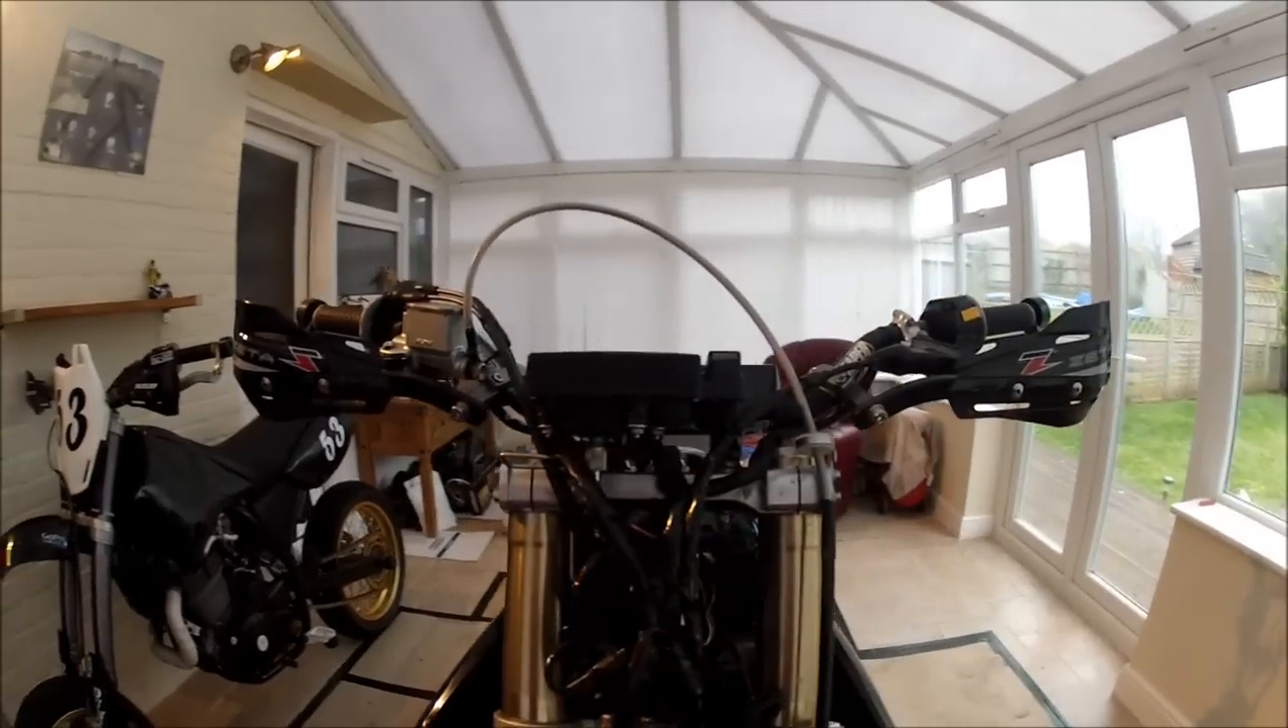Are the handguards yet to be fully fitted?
No.